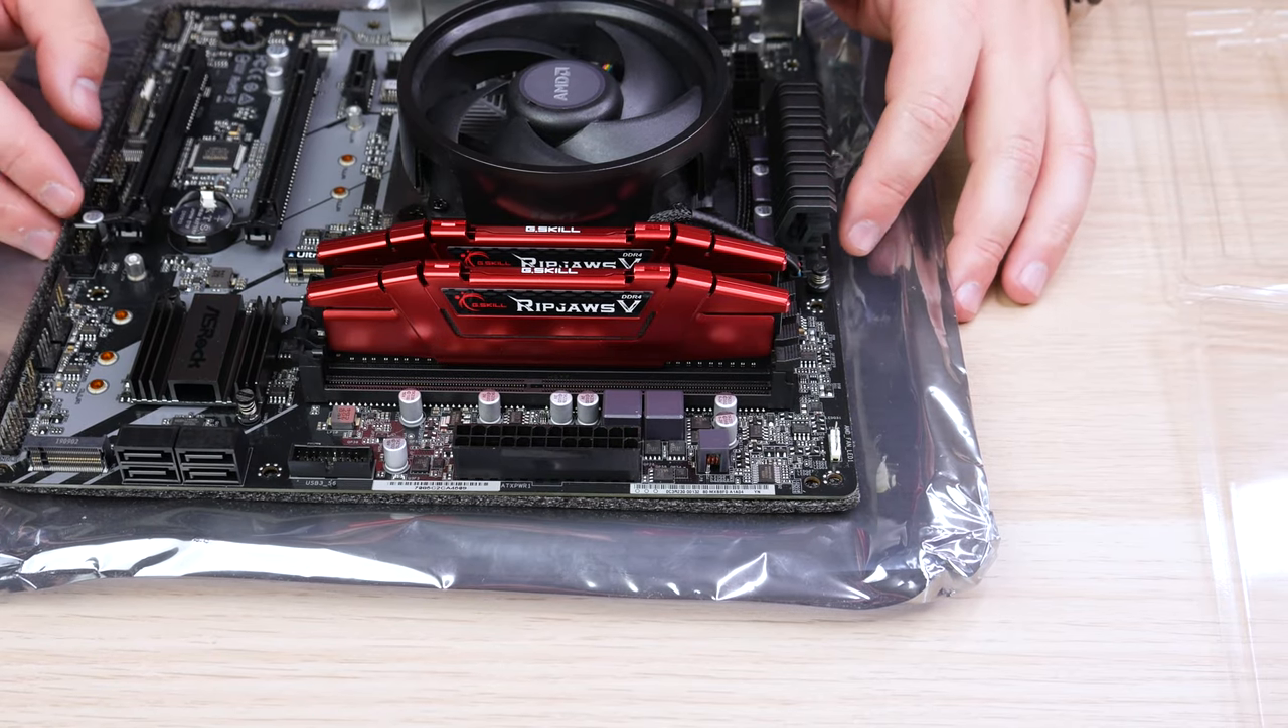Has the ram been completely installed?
Yes.